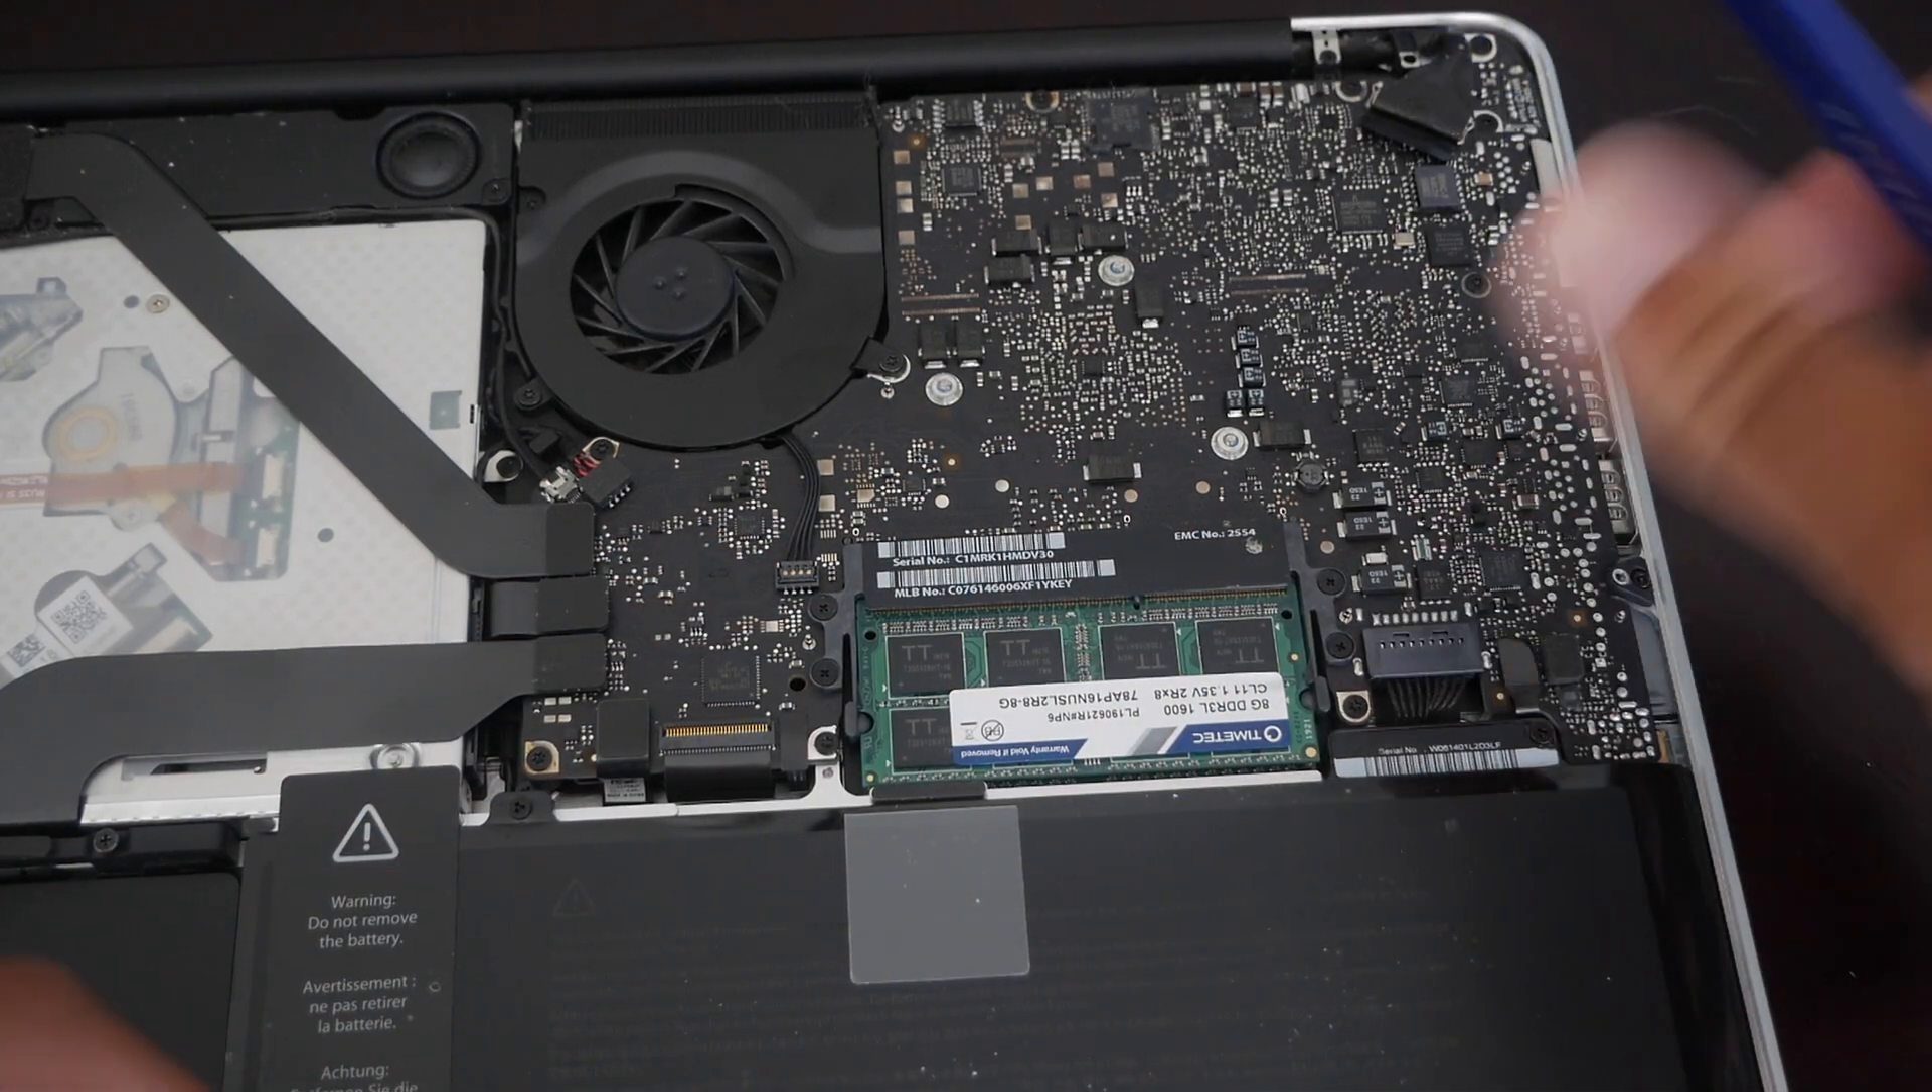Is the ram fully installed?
Yes.